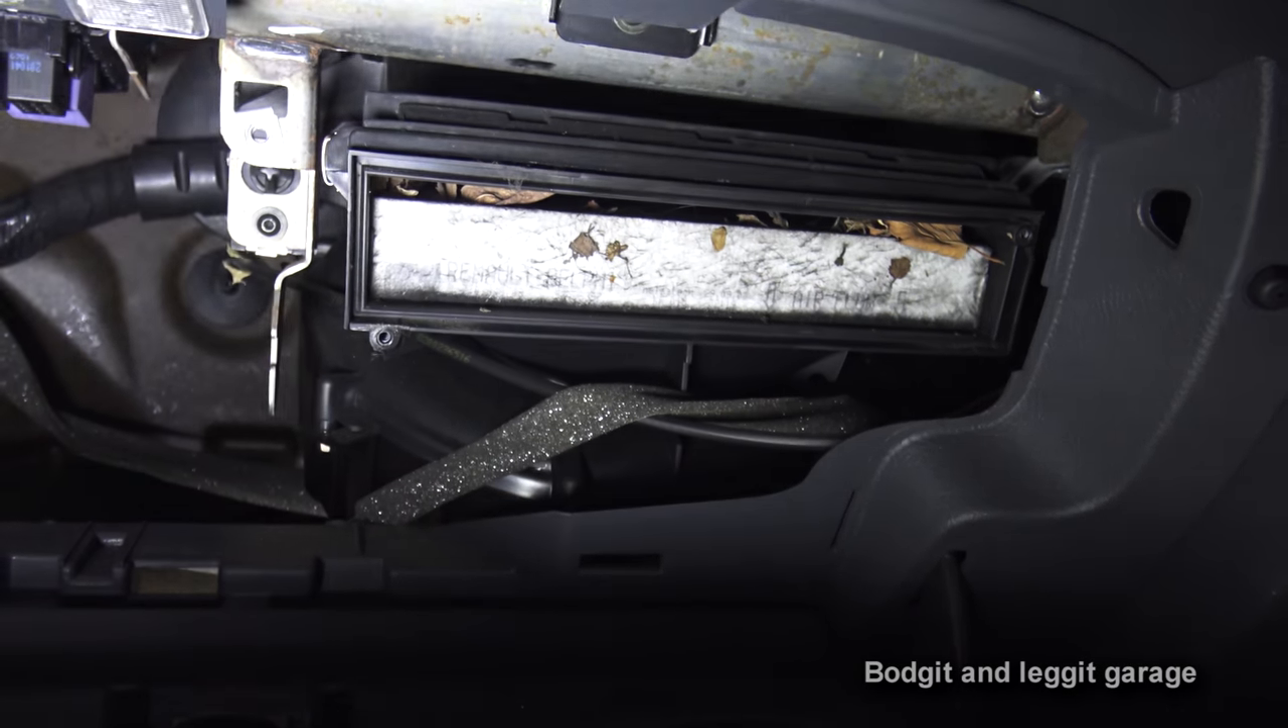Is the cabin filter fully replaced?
No.